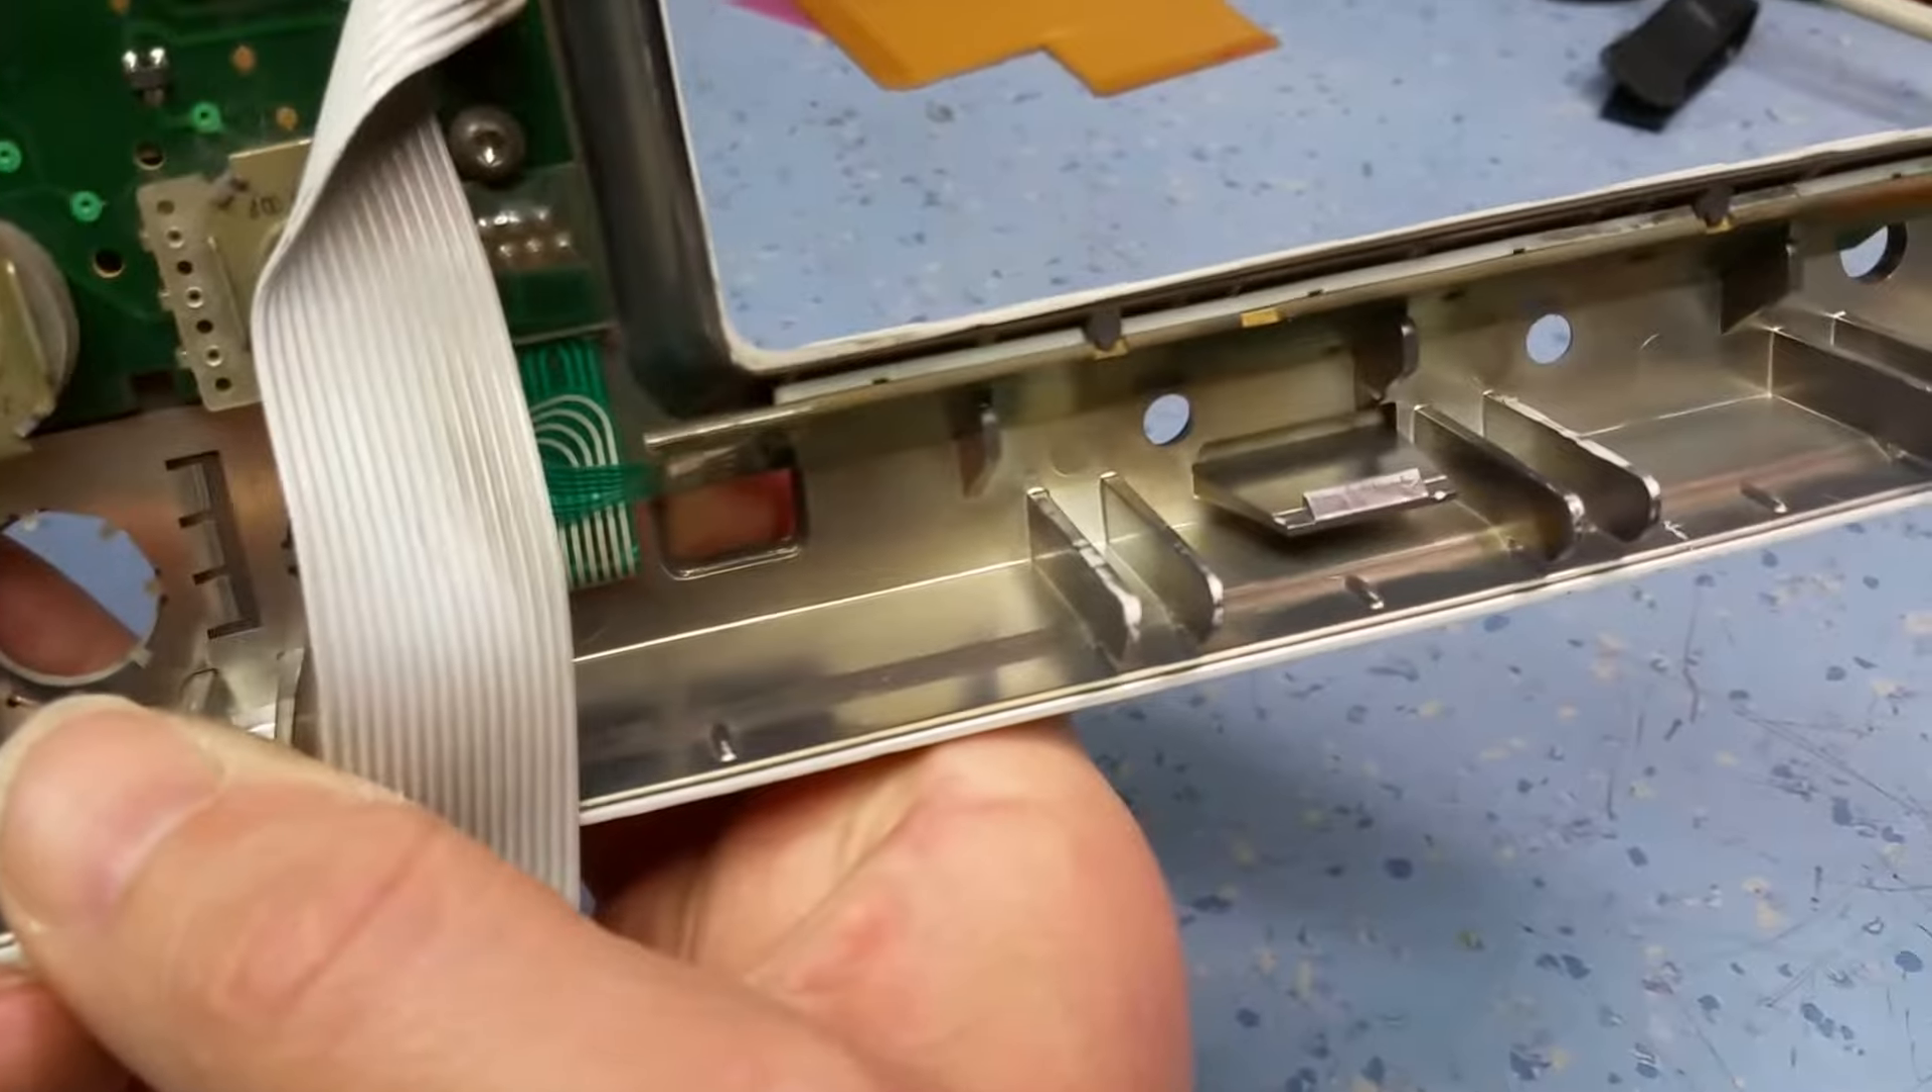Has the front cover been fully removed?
Yes.